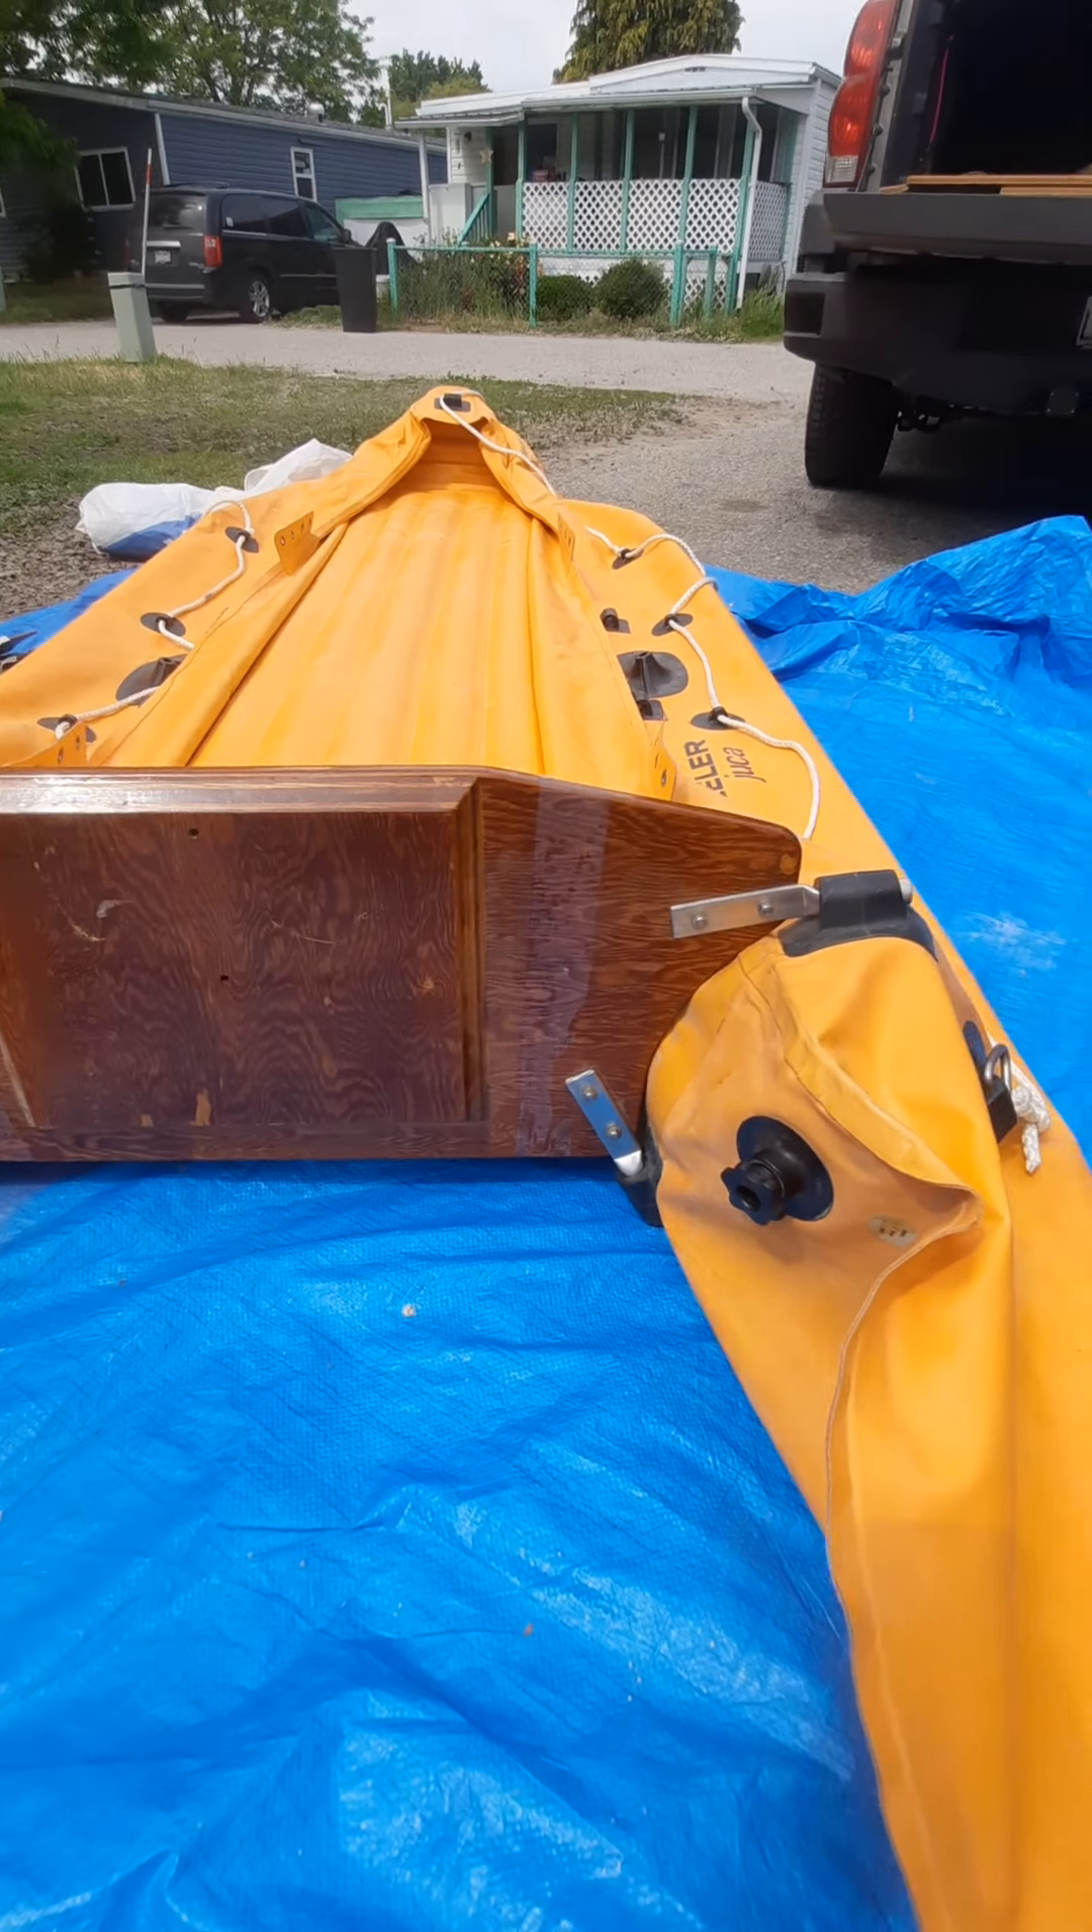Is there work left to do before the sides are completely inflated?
Yes.